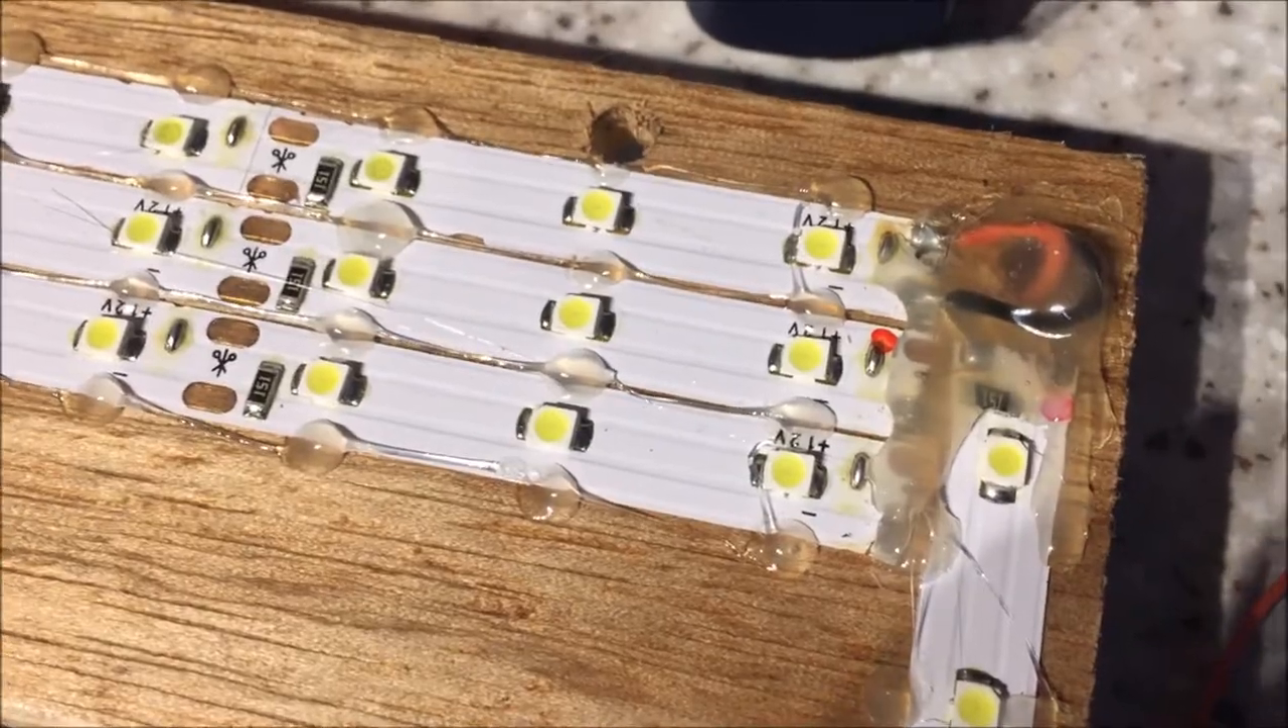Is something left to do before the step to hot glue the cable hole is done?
No.